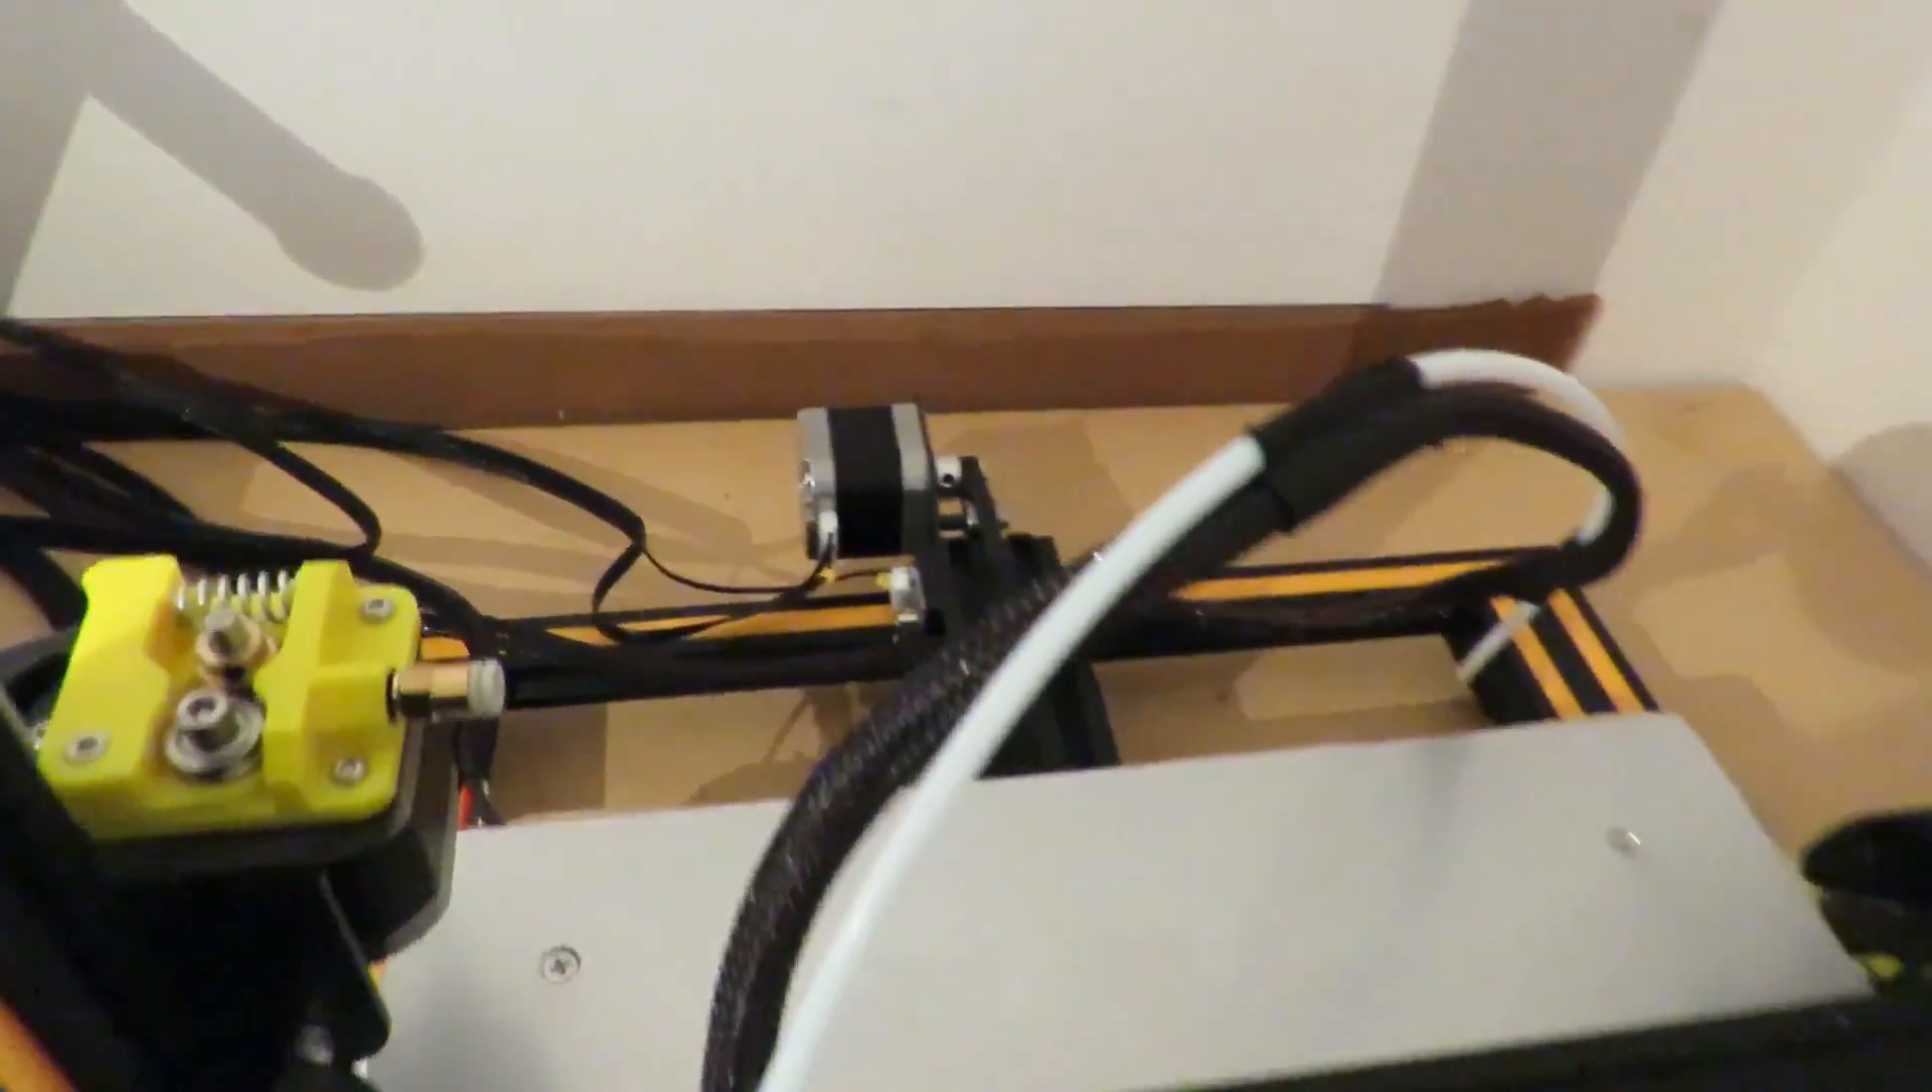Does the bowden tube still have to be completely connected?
Yes.